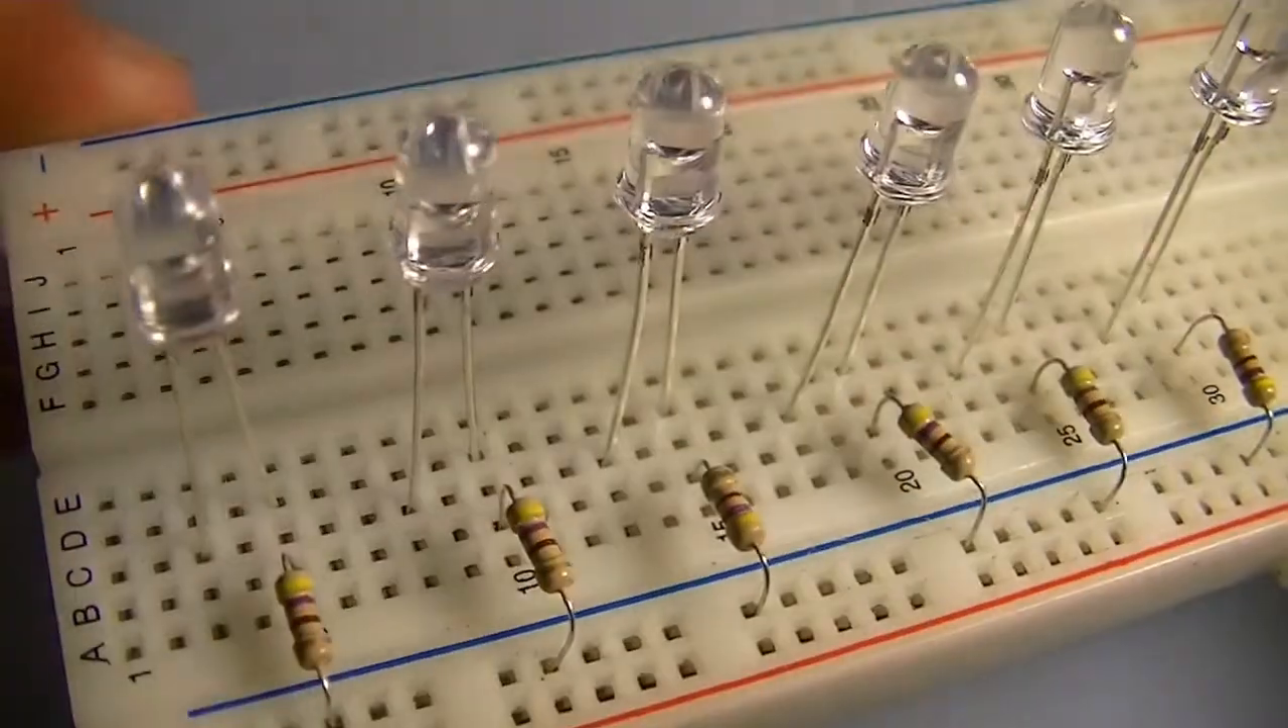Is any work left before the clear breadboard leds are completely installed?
No.